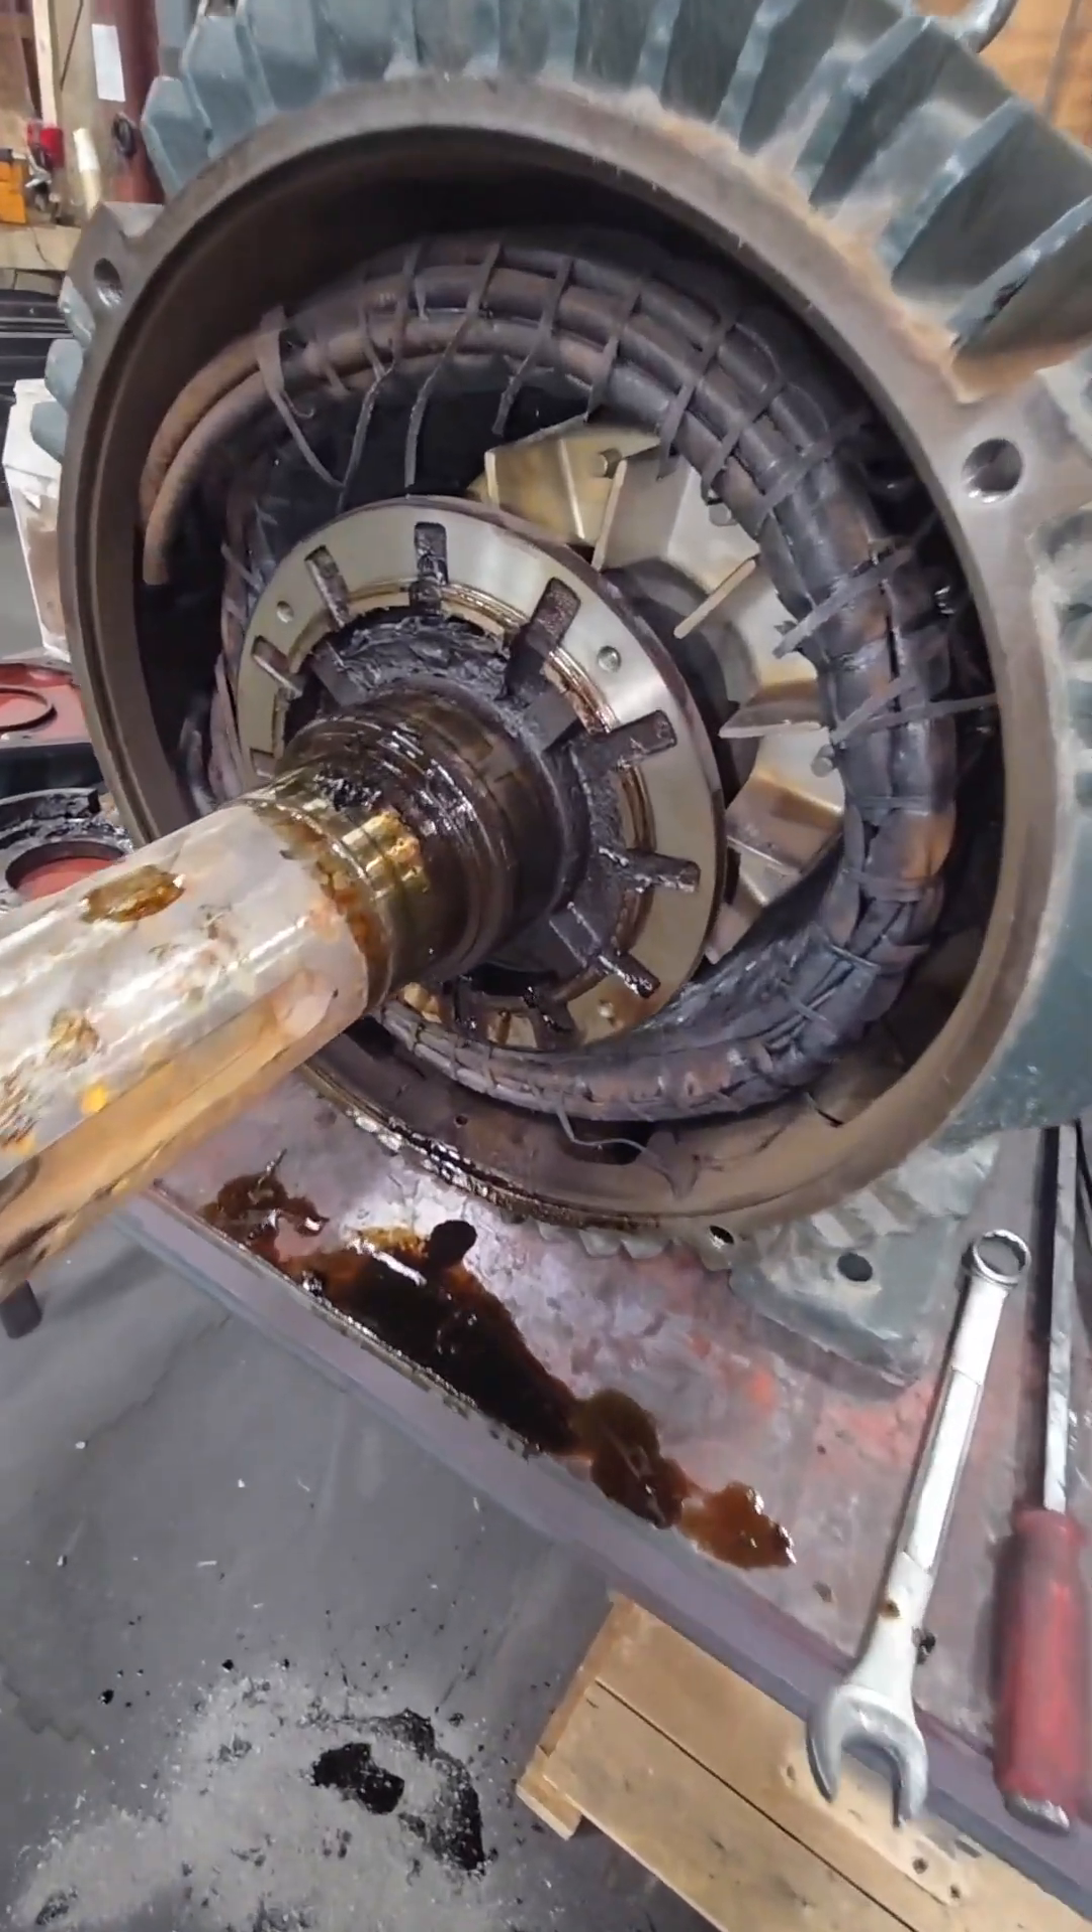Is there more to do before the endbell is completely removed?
No.